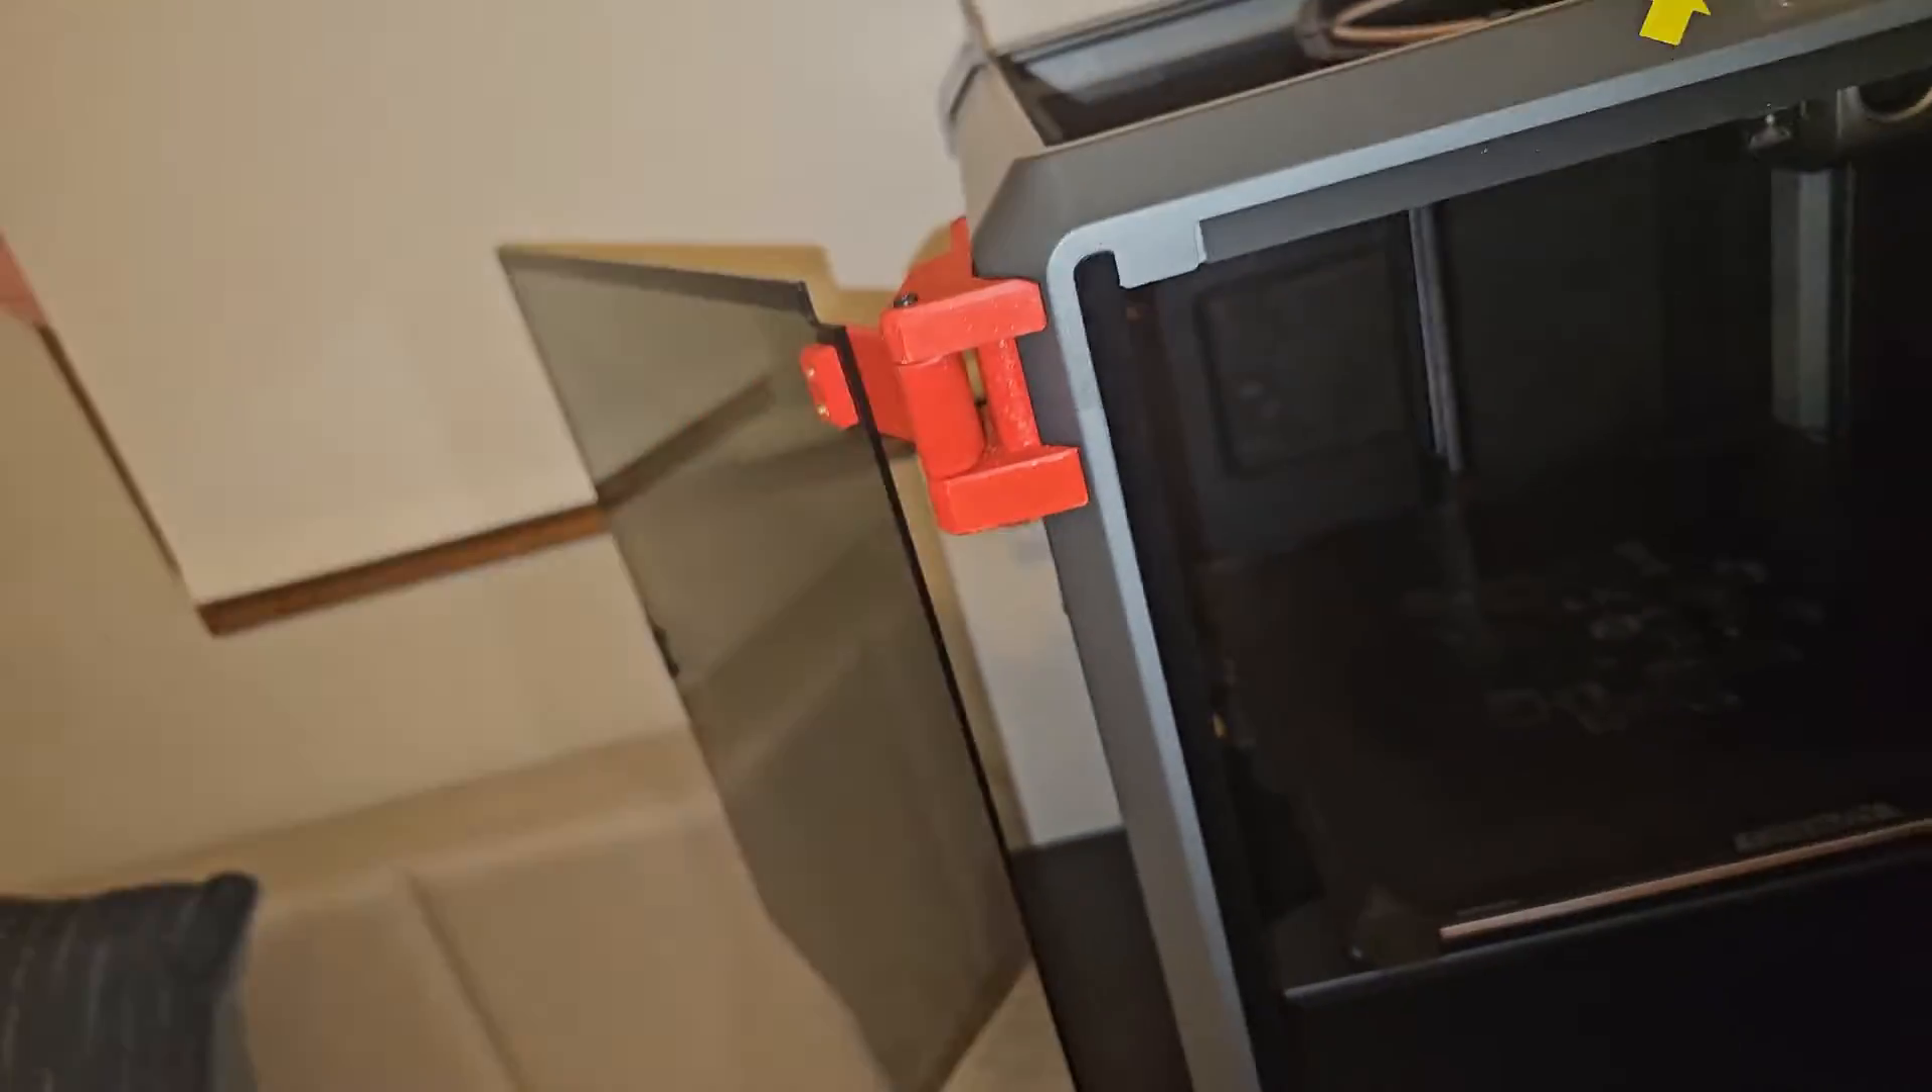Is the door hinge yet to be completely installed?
No.